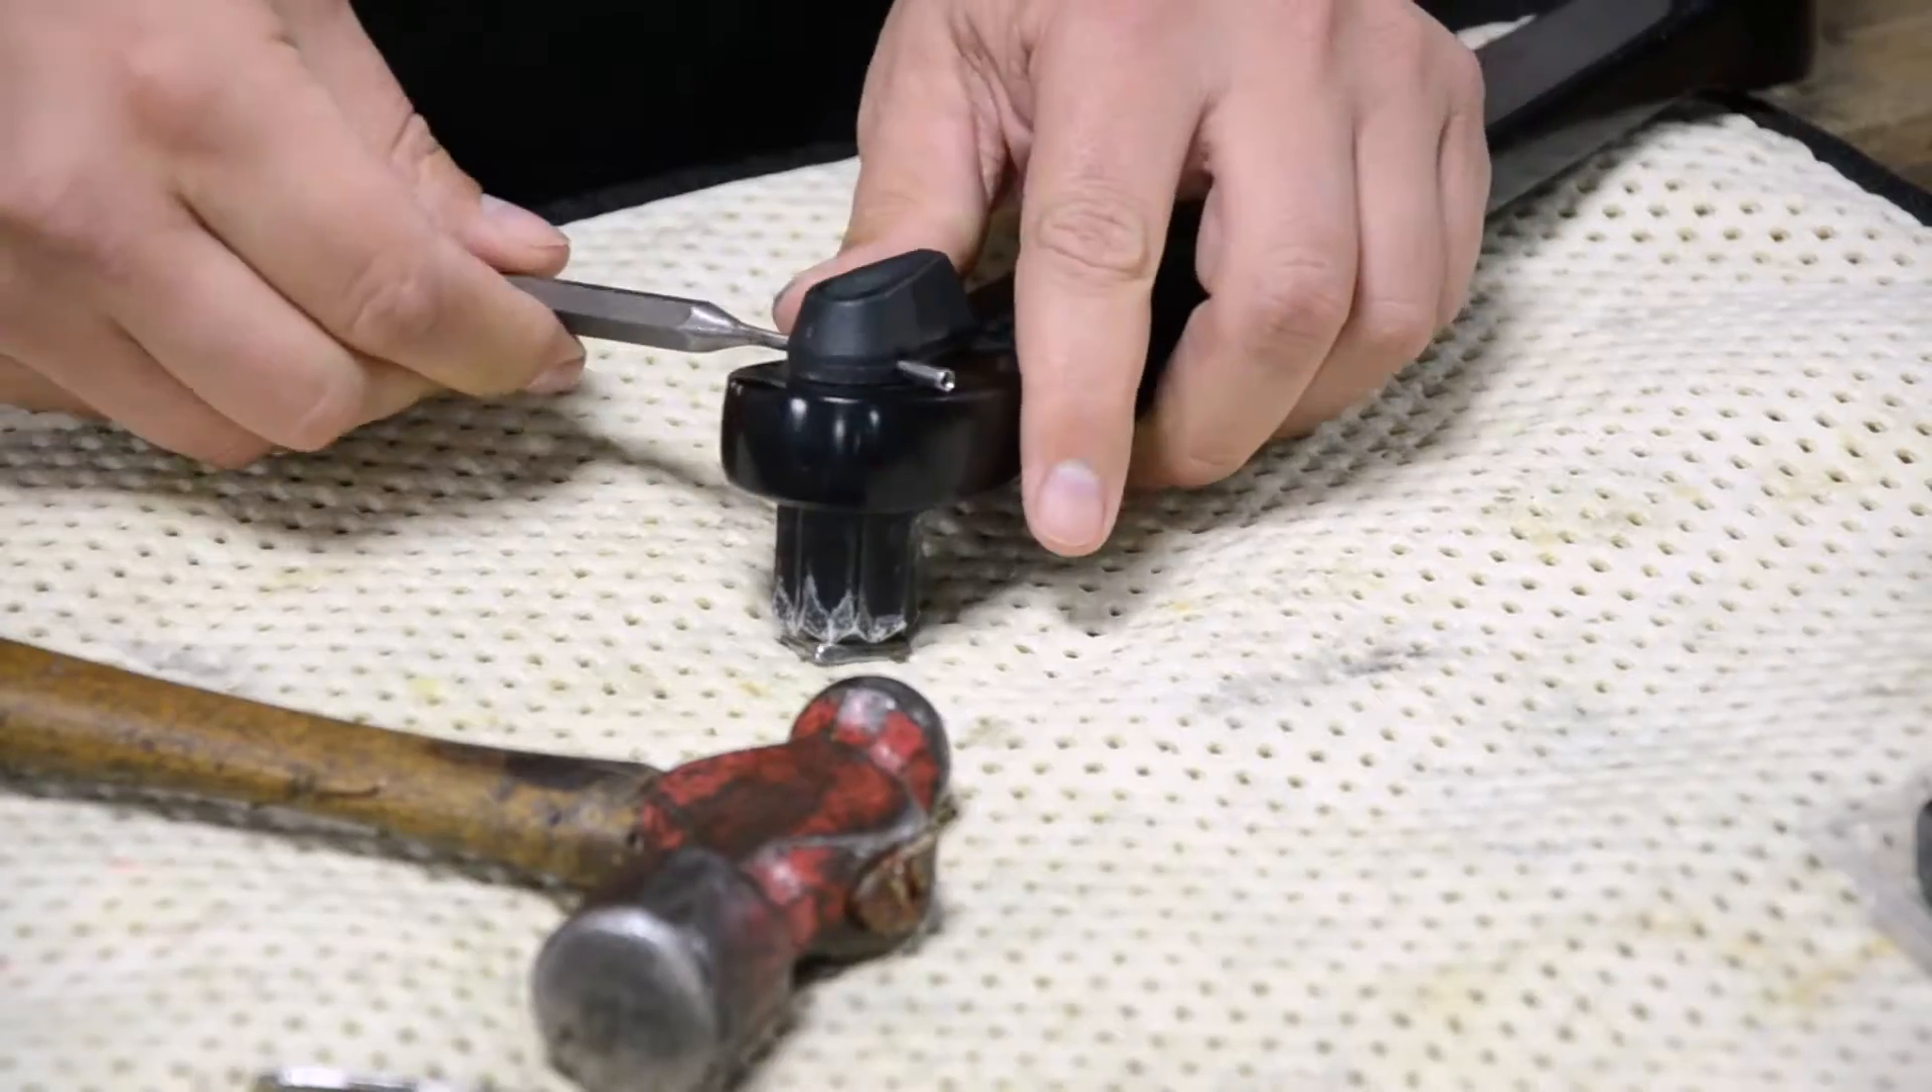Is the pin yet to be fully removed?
Yes.